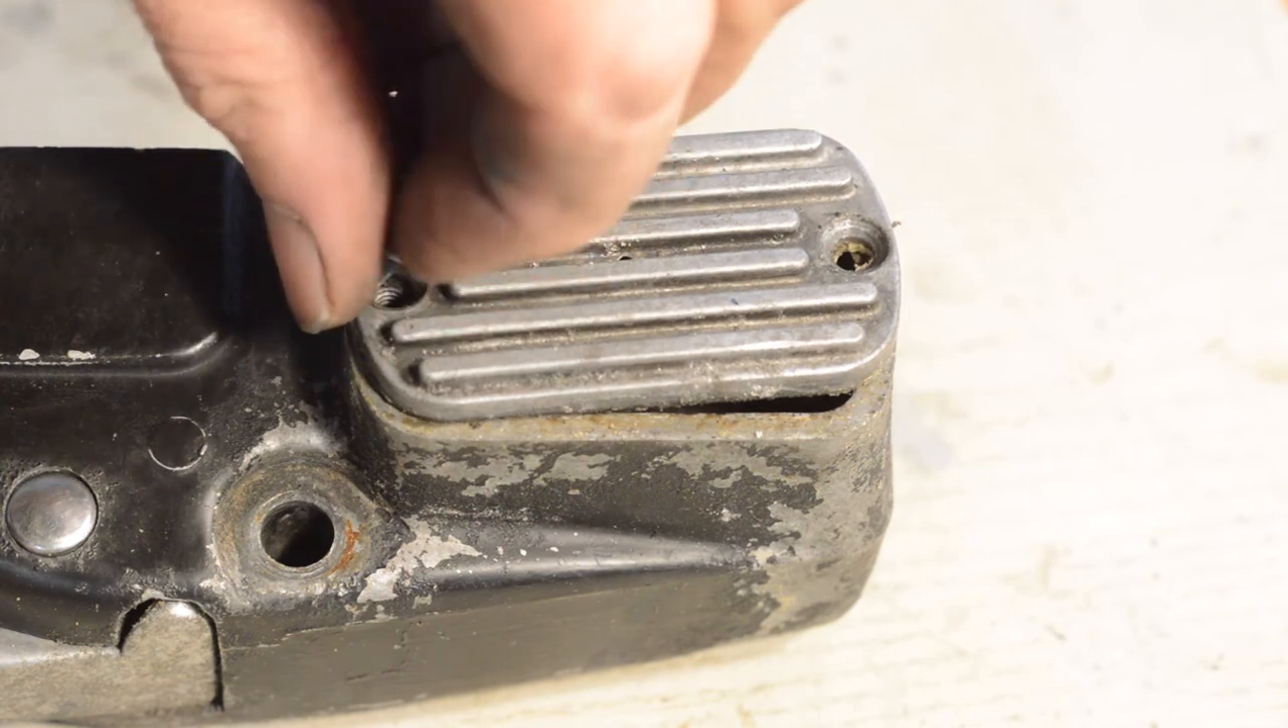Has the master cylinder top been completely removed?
No.